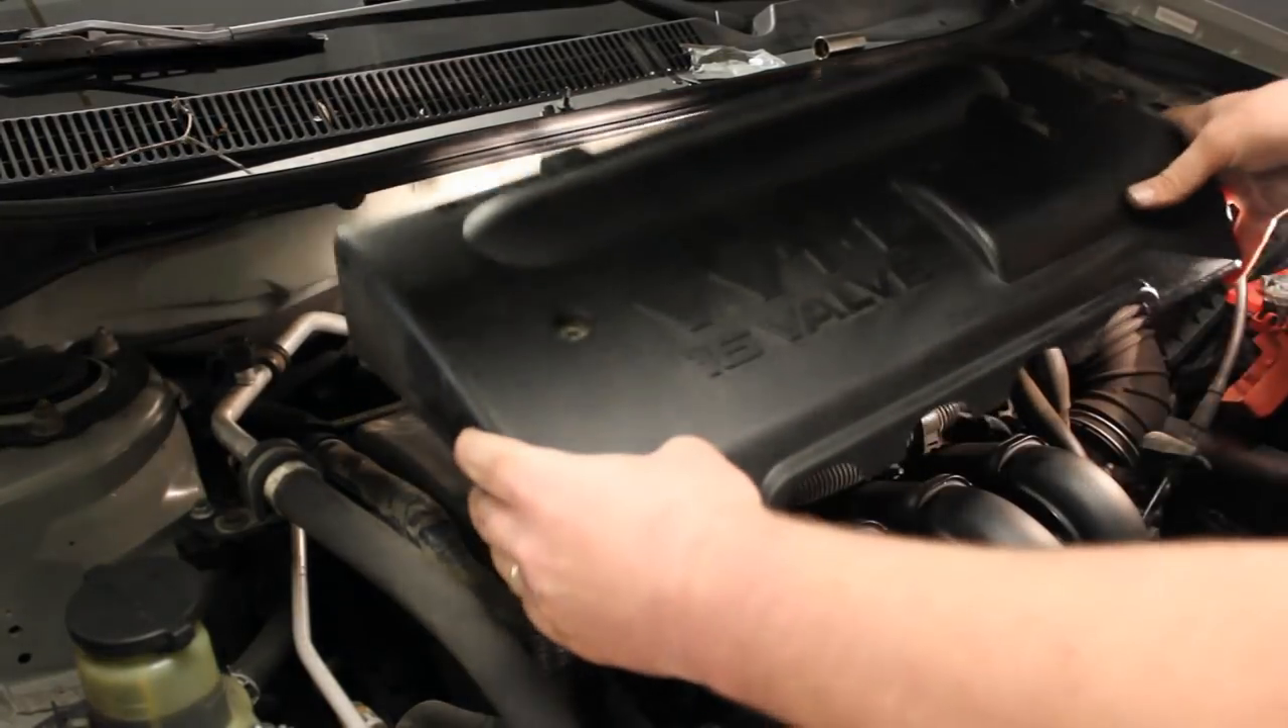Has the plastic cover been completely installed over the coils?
No.